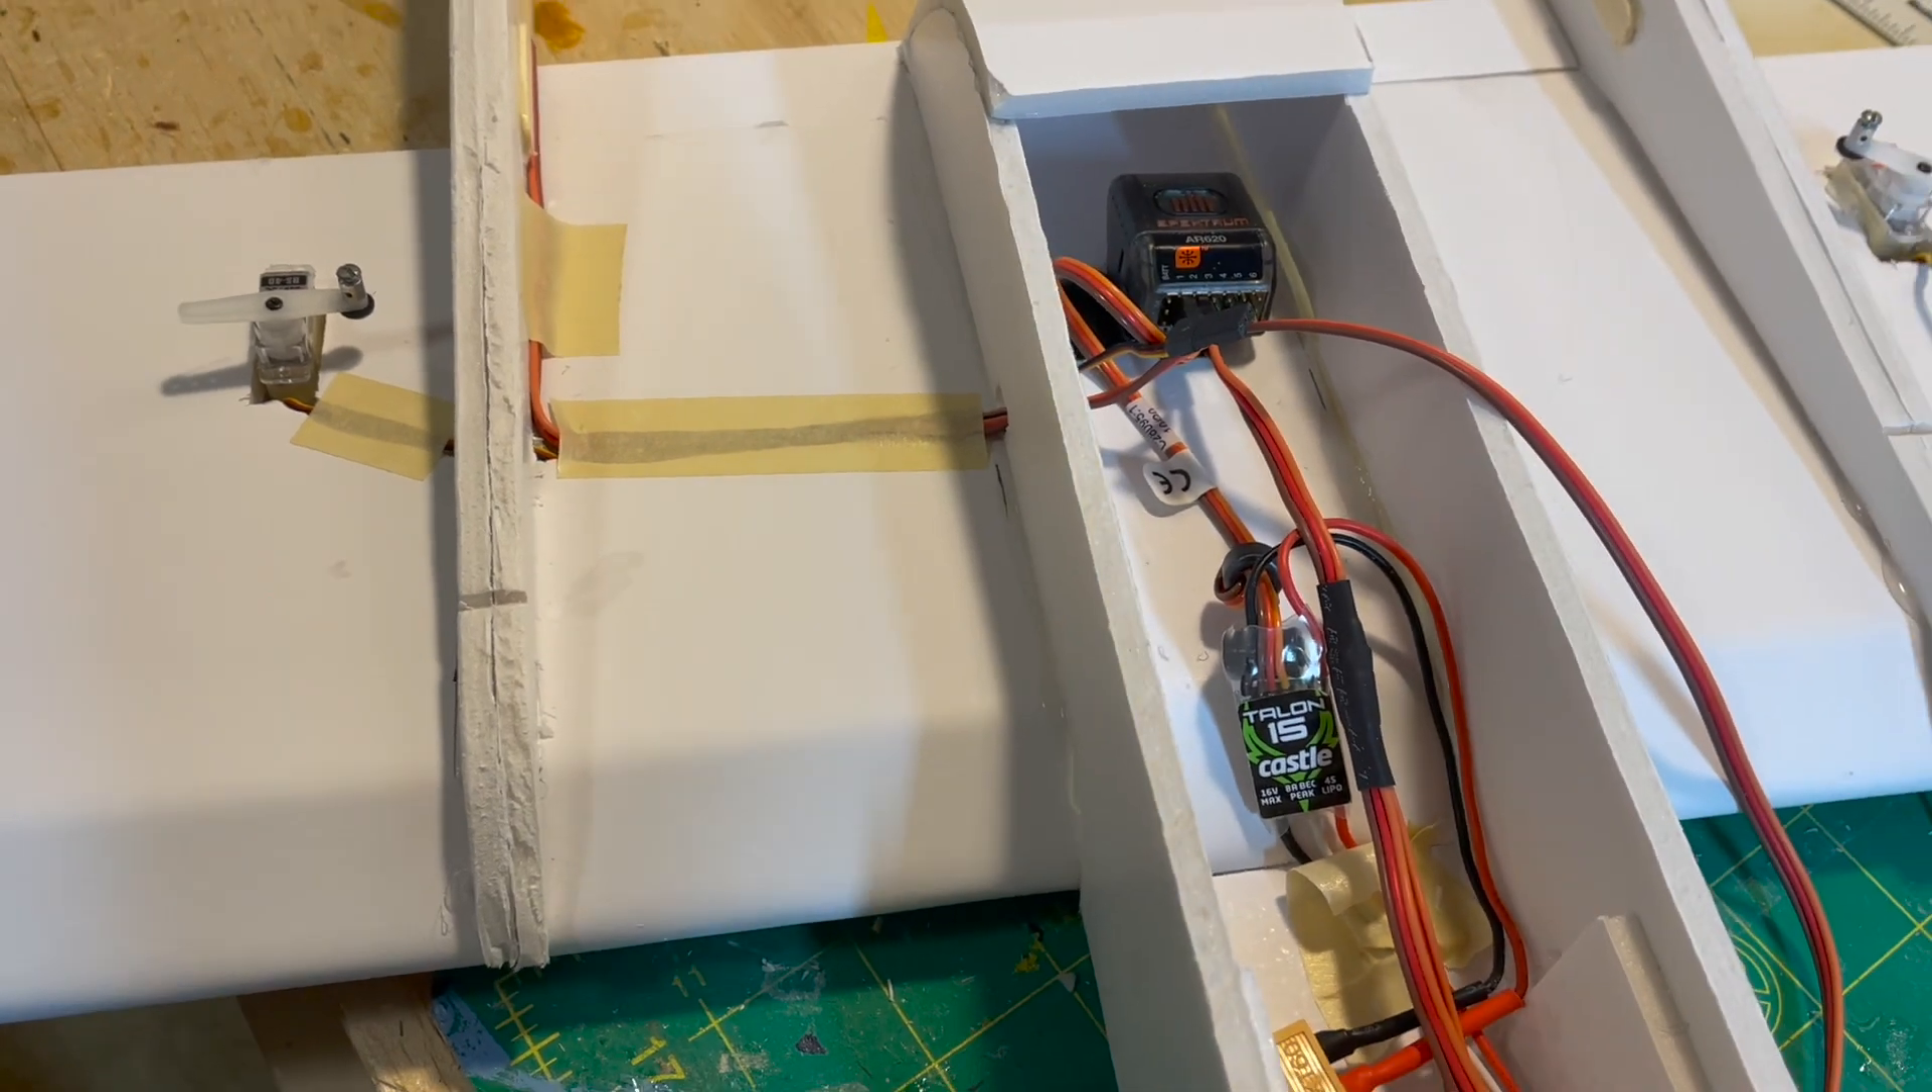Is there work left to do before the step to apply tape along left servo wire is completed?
No.